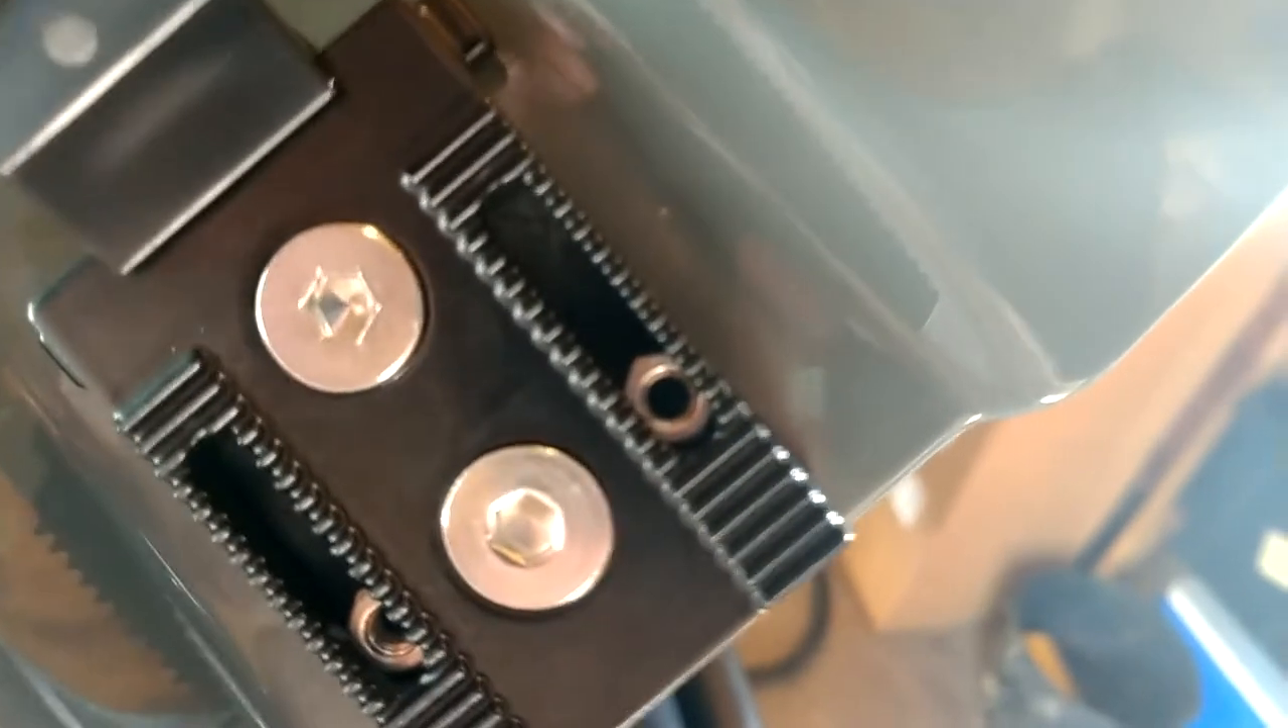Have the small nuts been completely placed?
Yes.